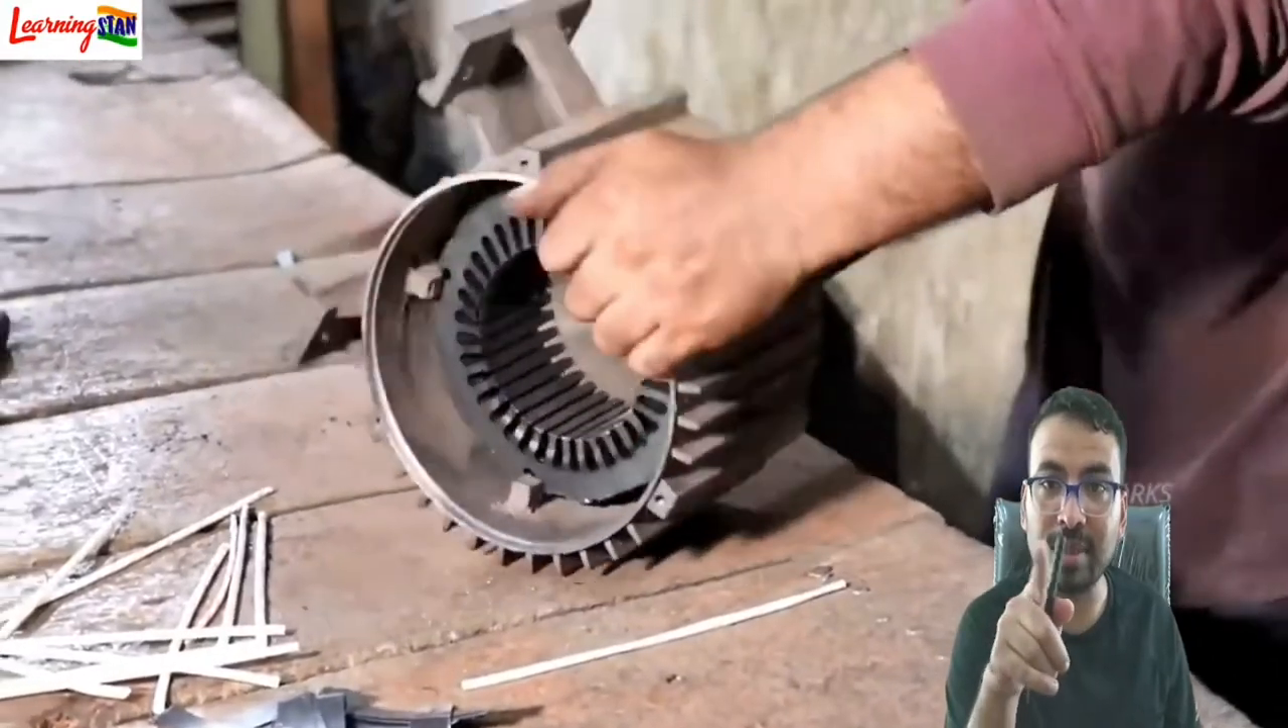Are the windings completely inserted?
No.